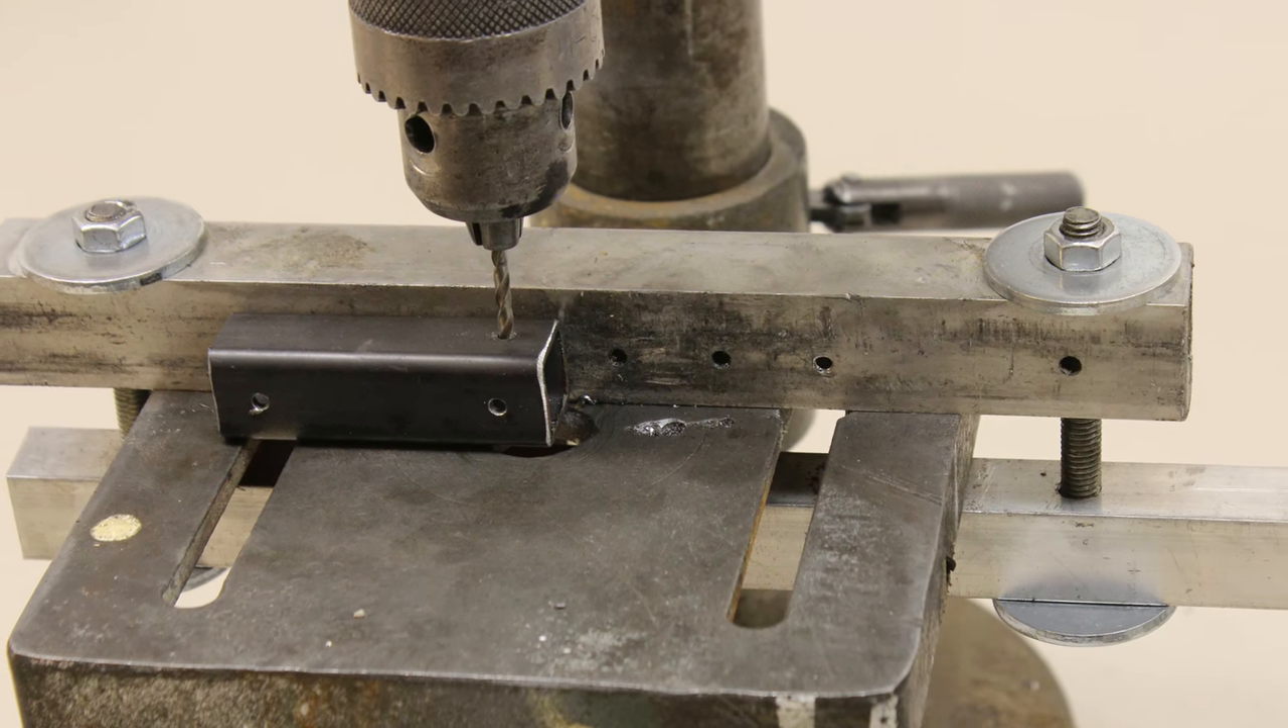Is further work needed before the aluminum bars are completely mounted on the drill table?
No.